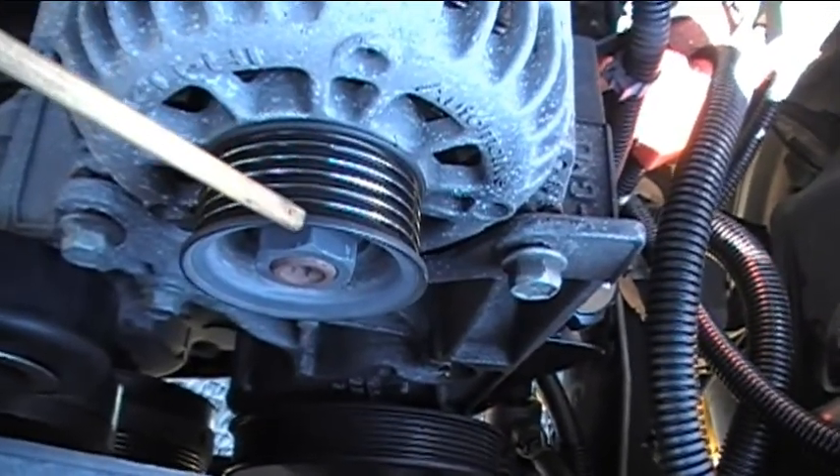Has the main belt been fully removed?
Yes.